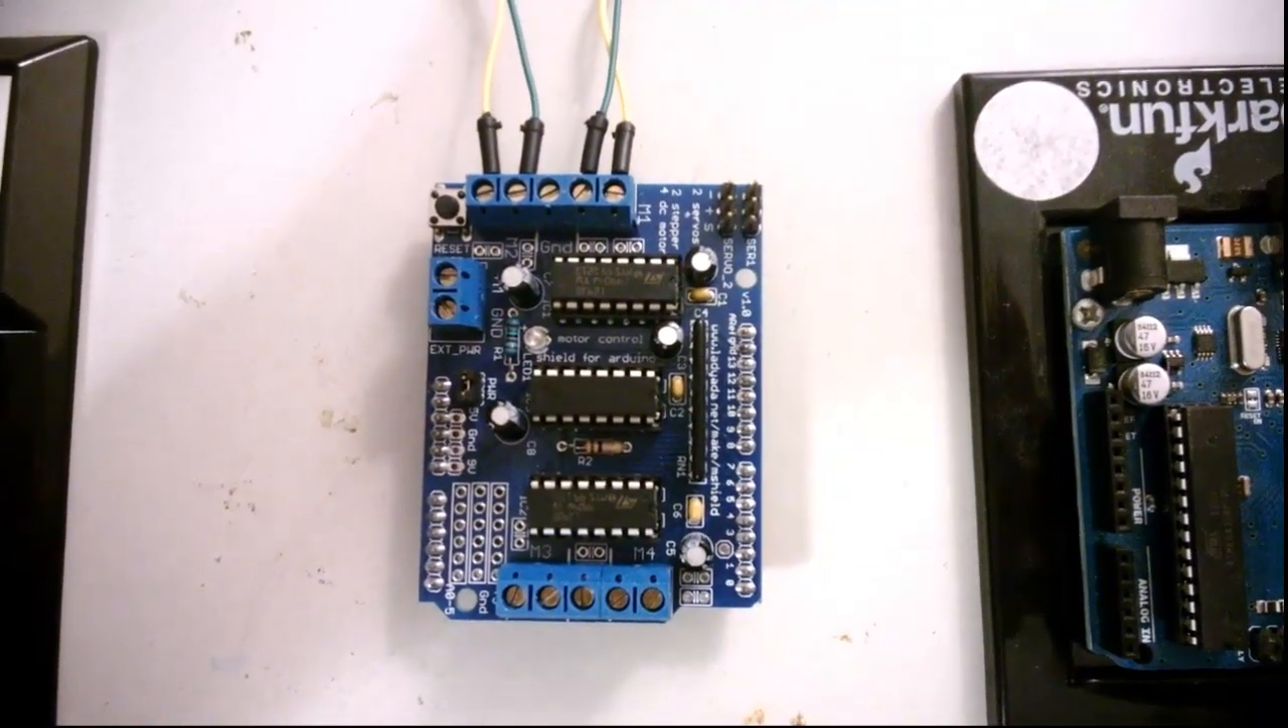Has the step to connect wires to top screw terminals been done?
Yes.